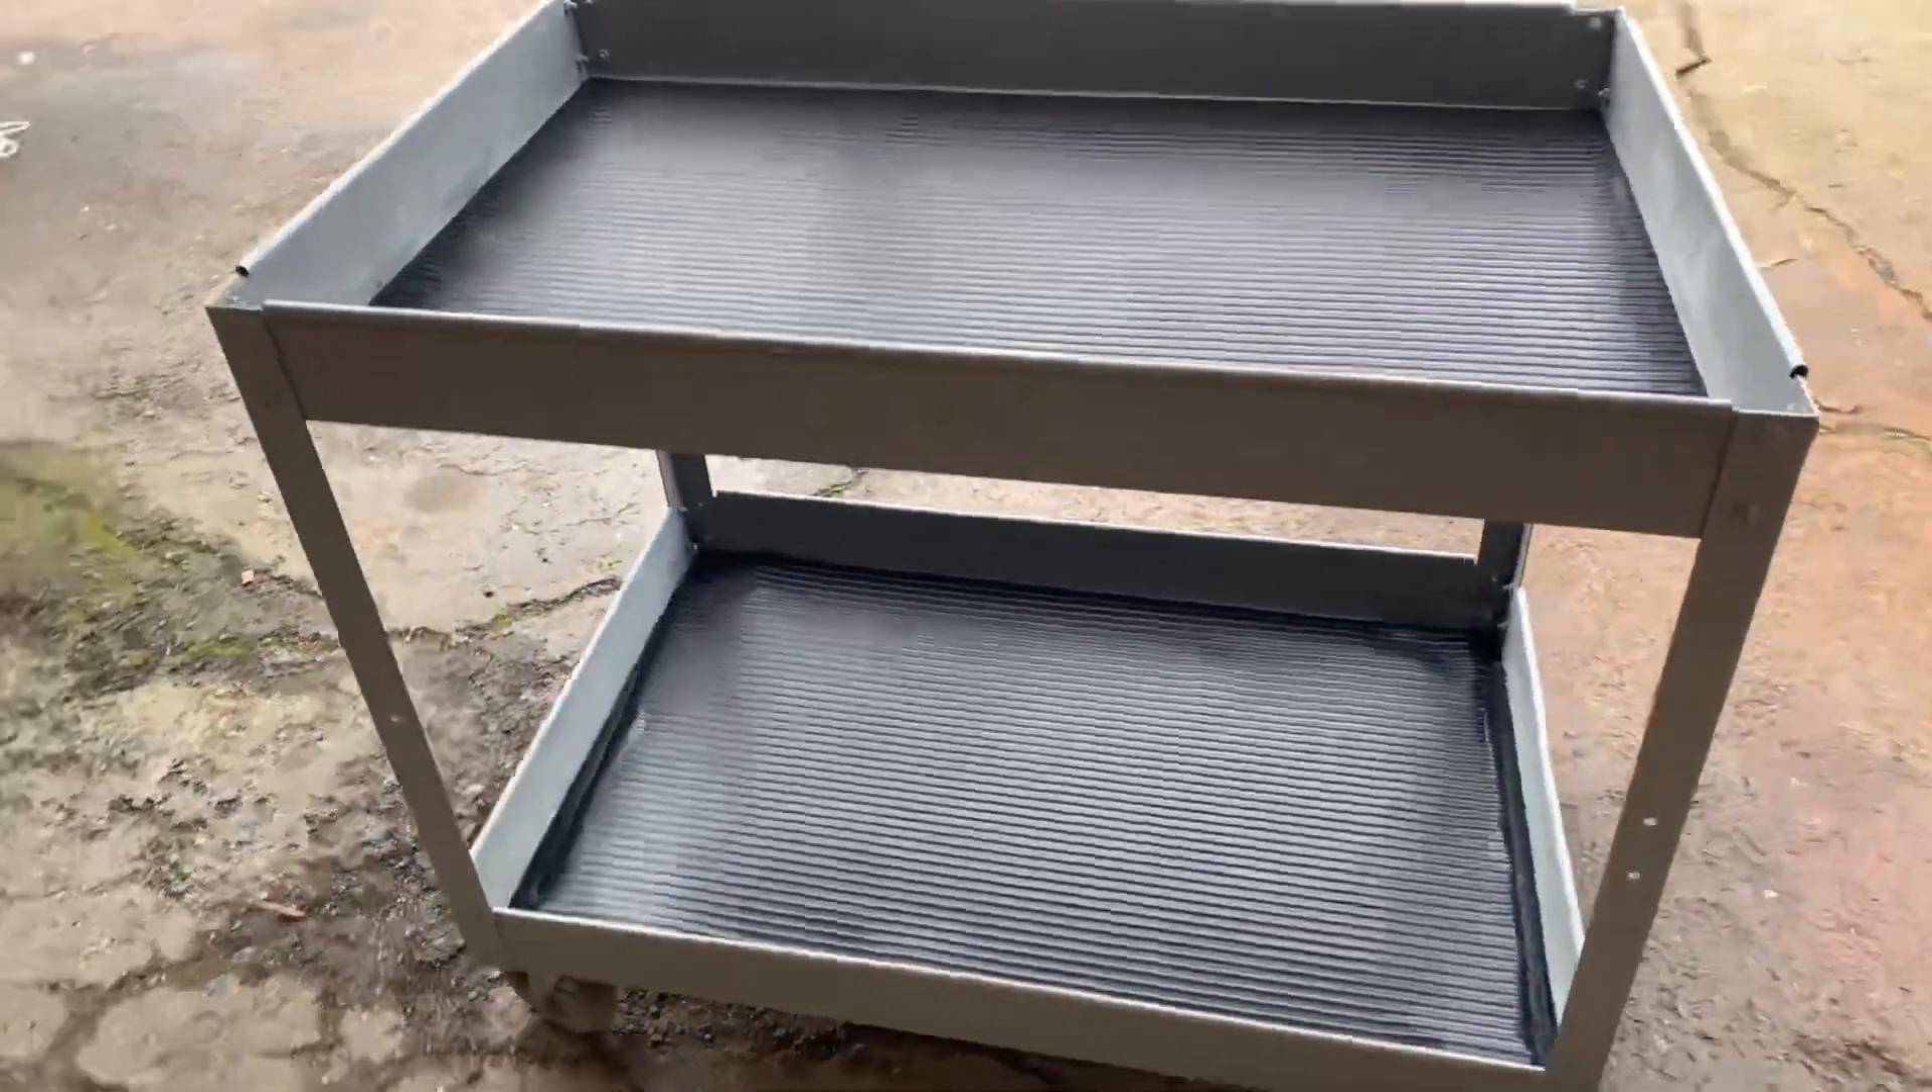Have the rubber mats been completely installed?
Yes.